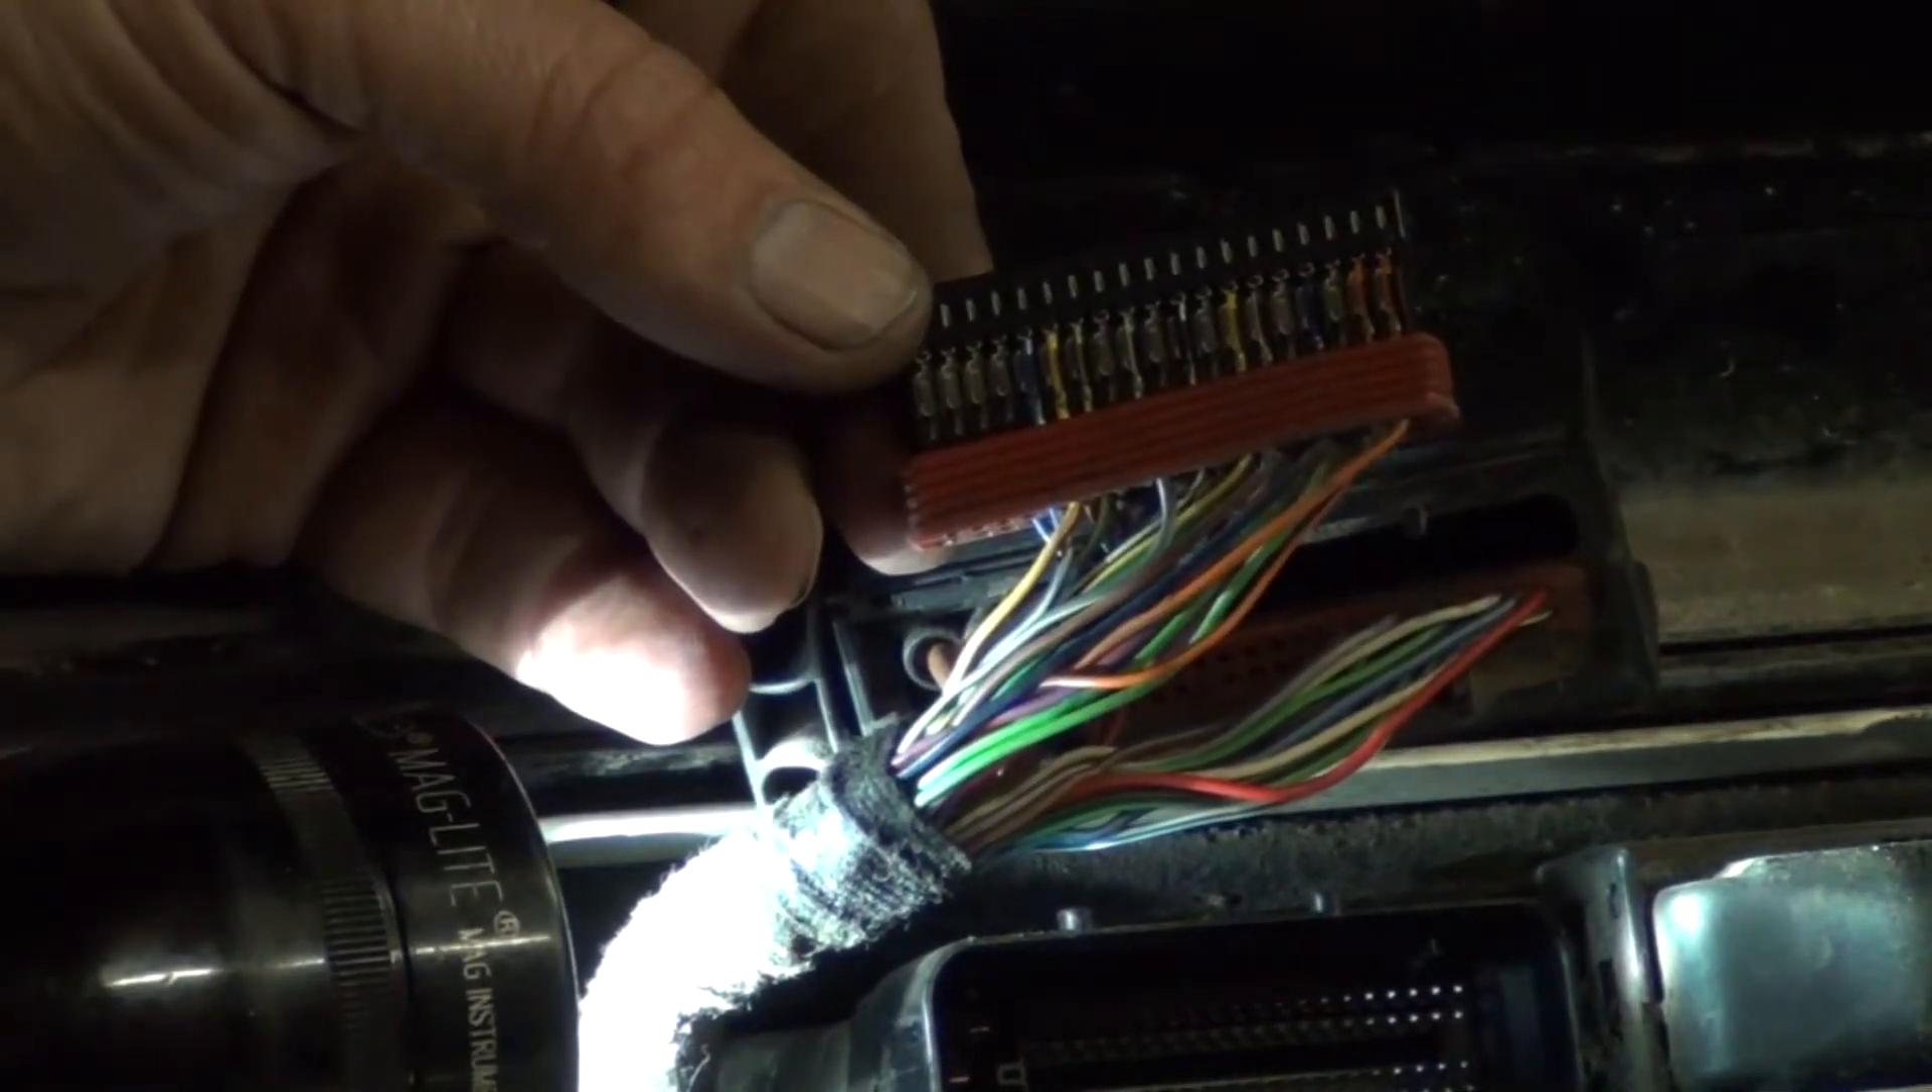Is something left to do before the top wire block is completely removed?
No.